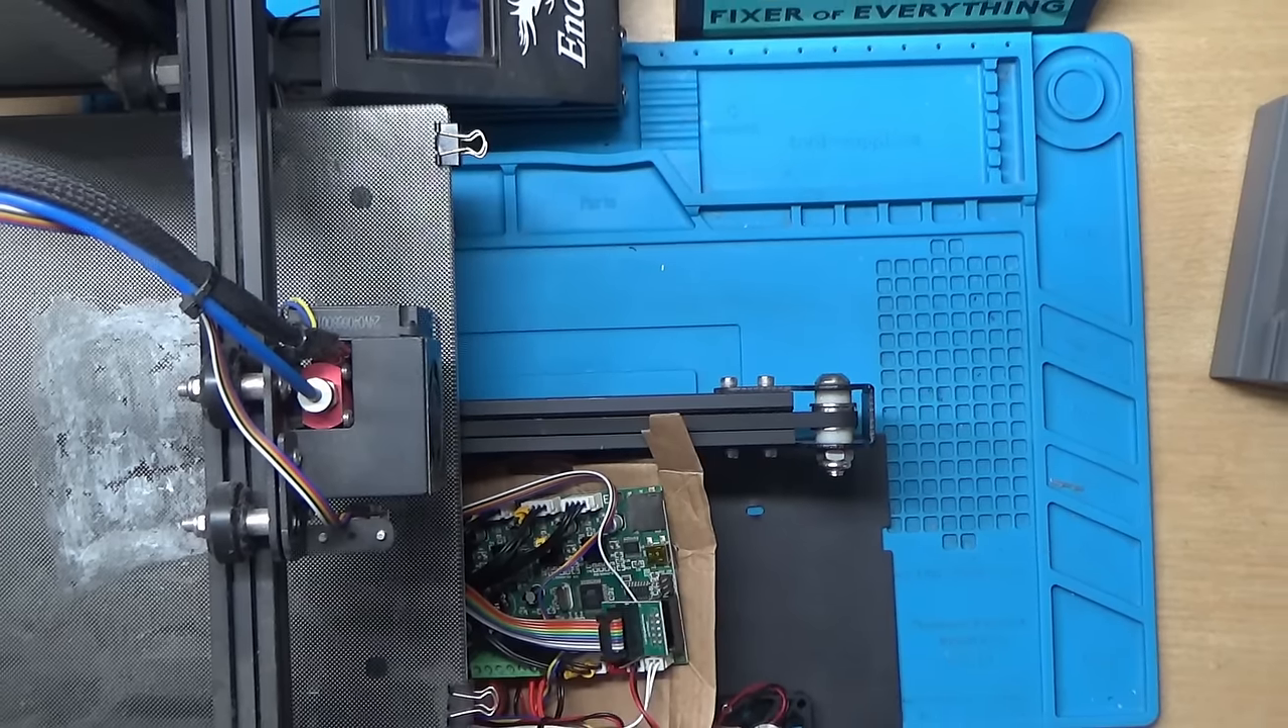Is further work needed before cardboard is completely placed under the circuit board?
No.